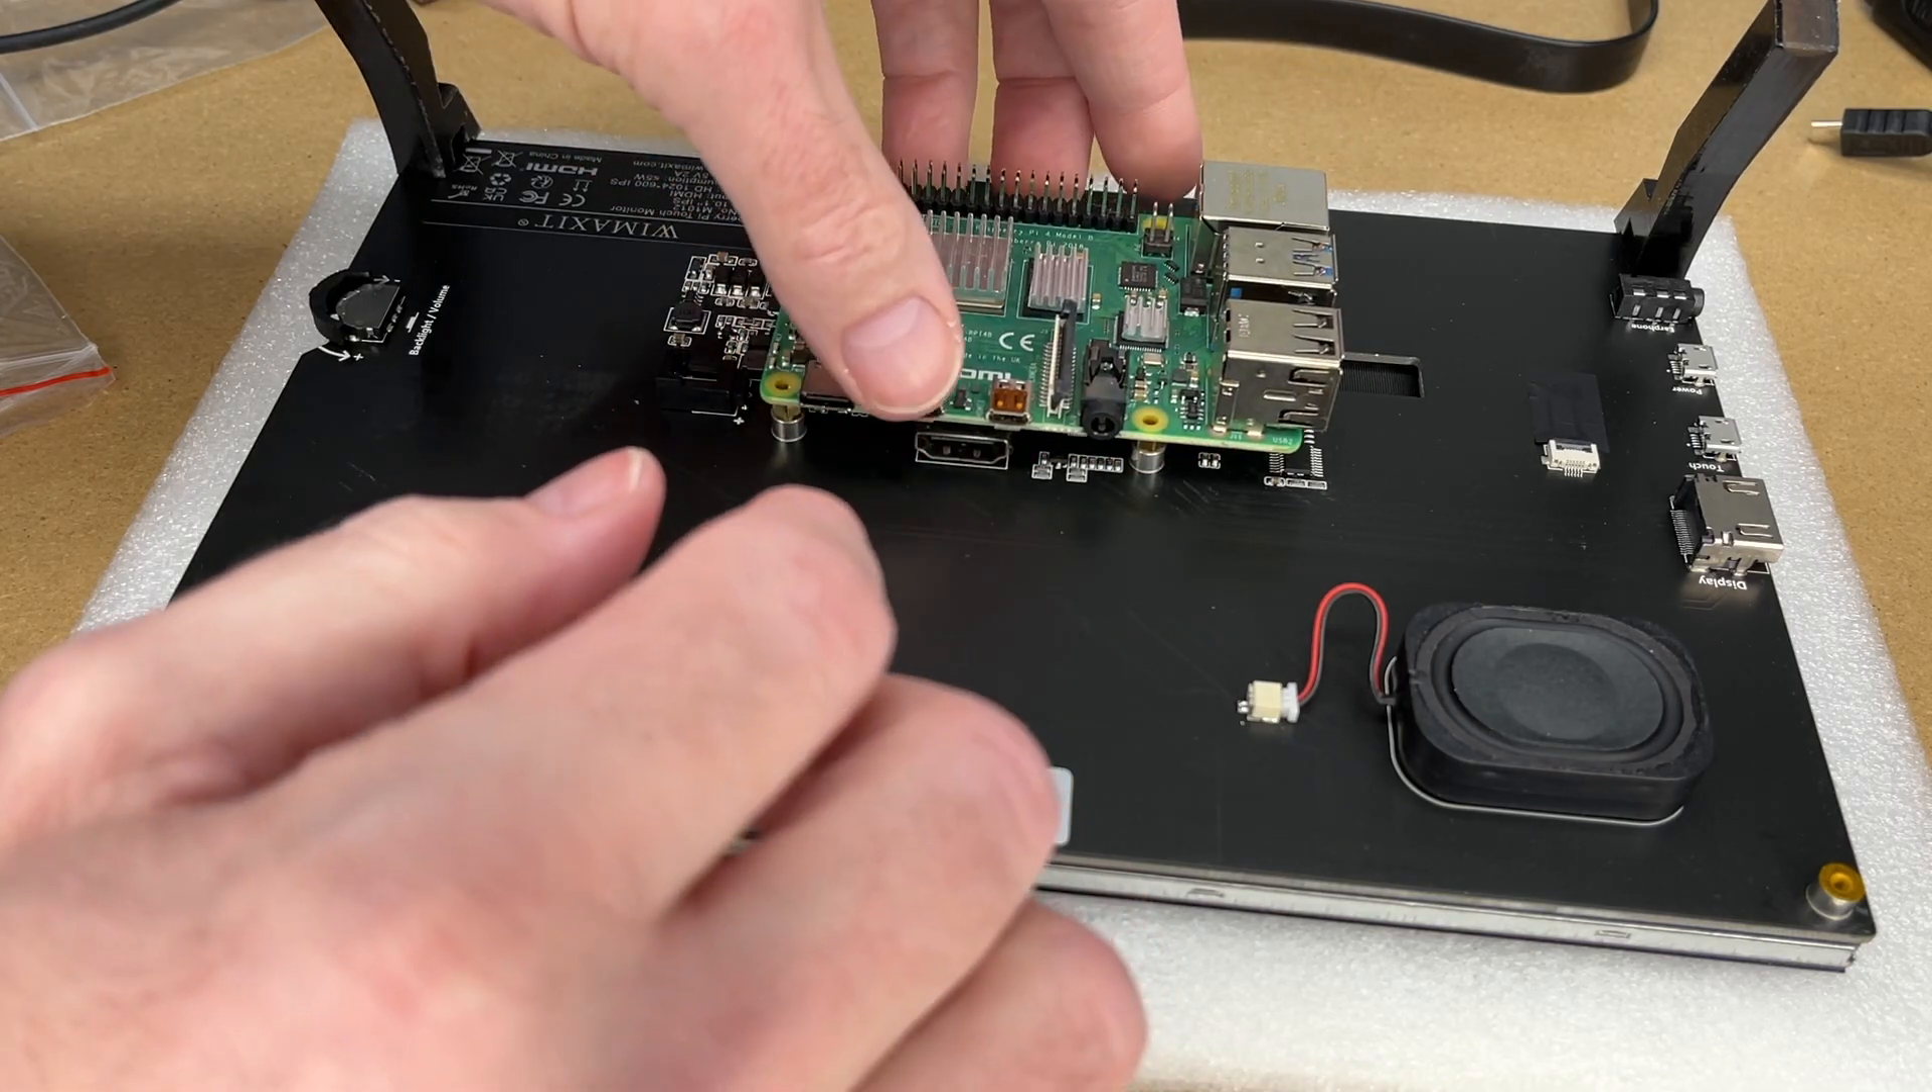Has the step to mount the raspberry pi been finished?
No.